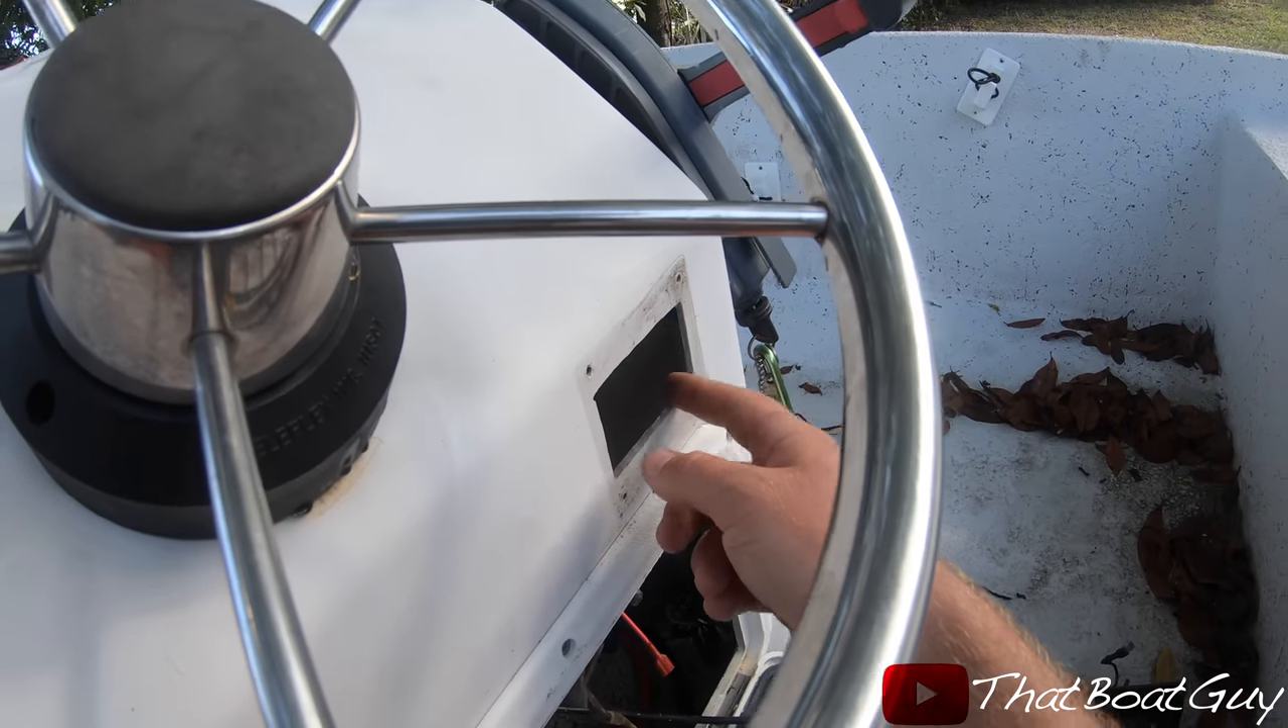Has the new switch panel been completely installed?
No.